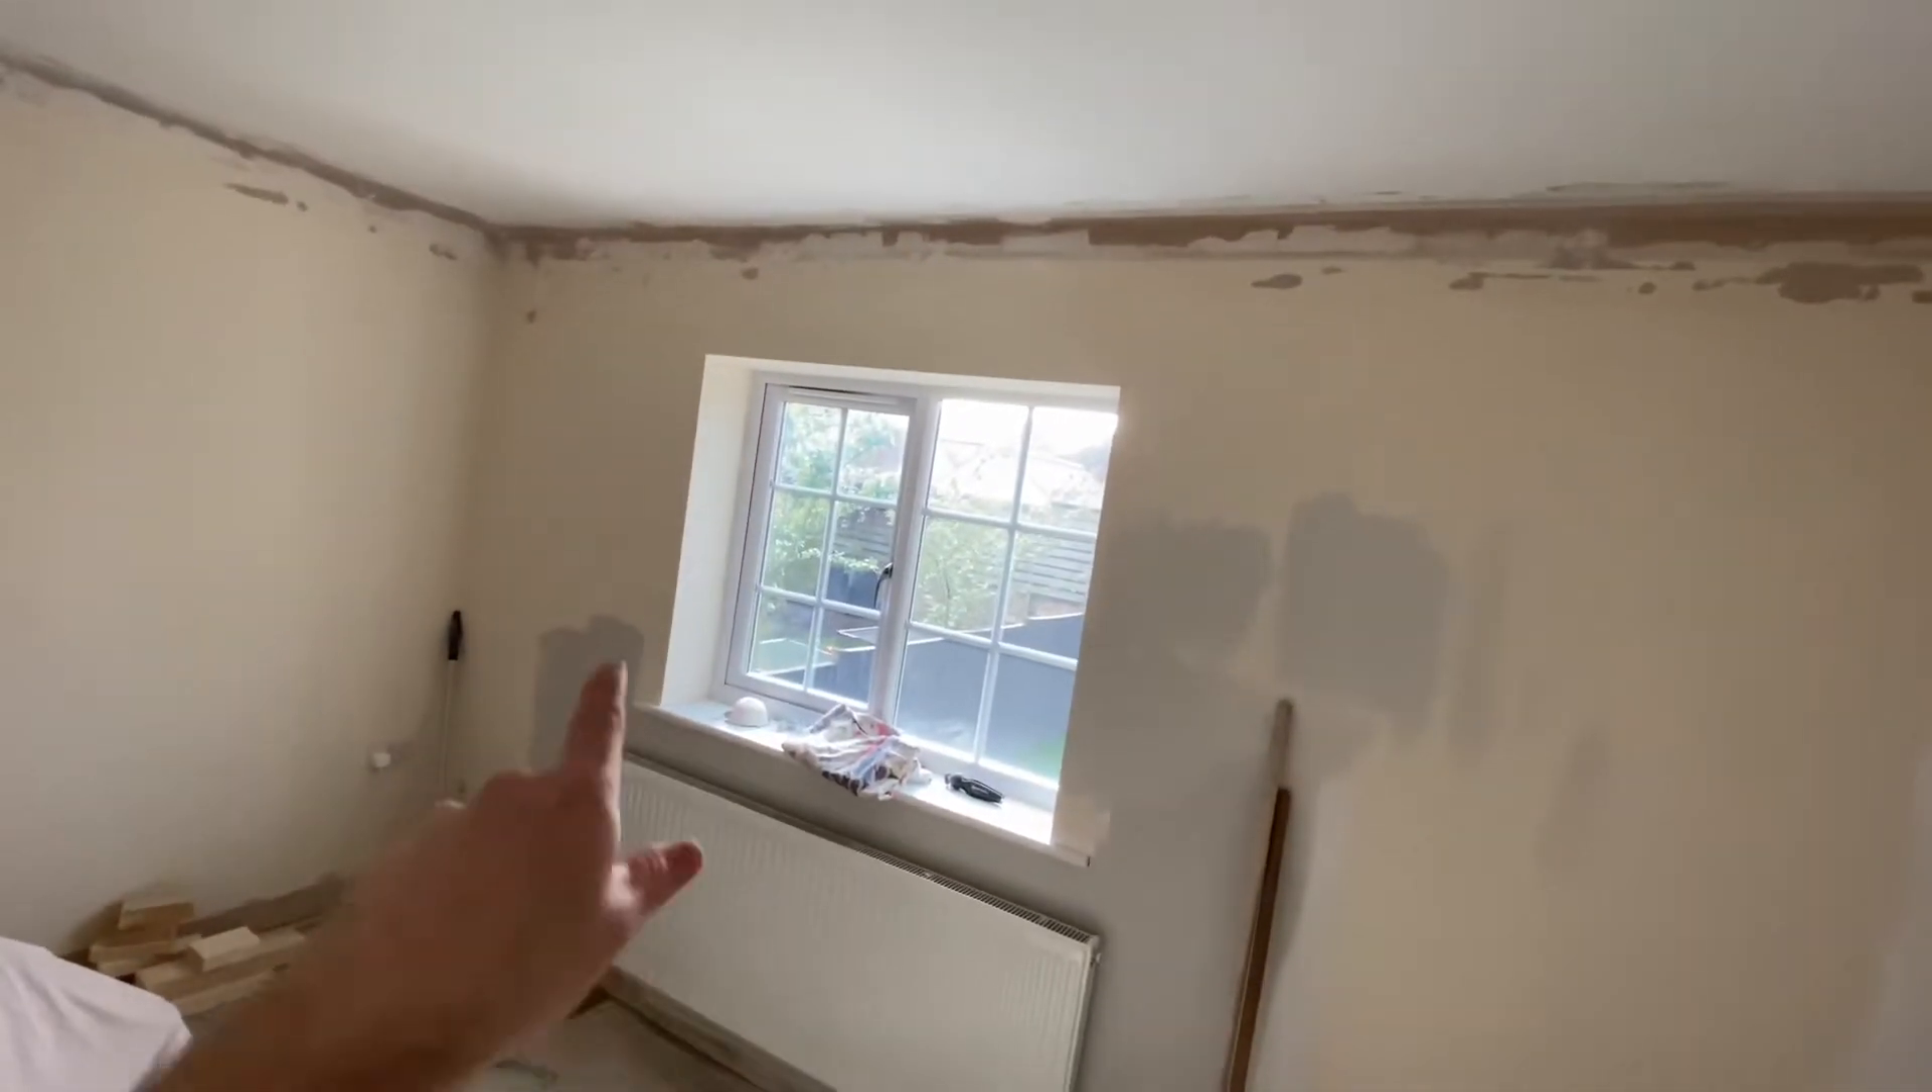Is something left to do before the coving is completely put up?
Yes.